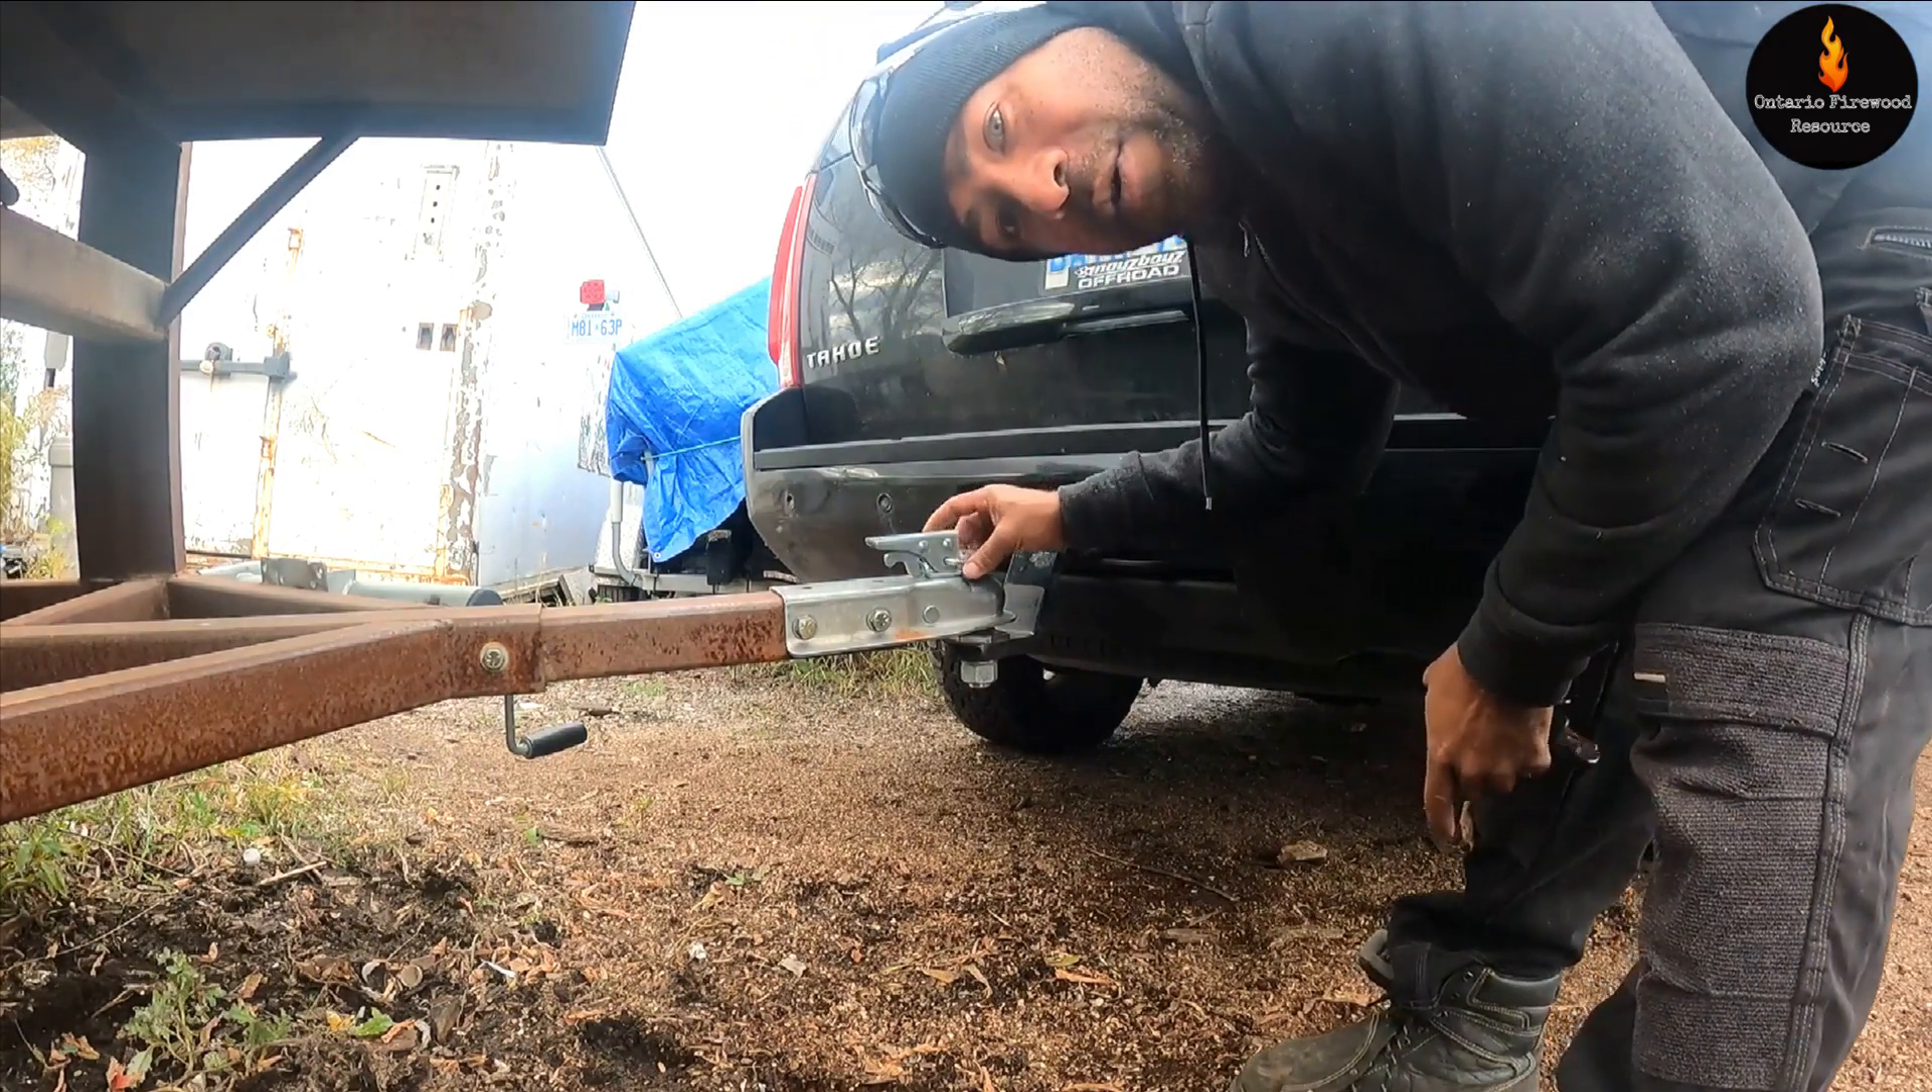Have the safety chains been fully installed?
No.